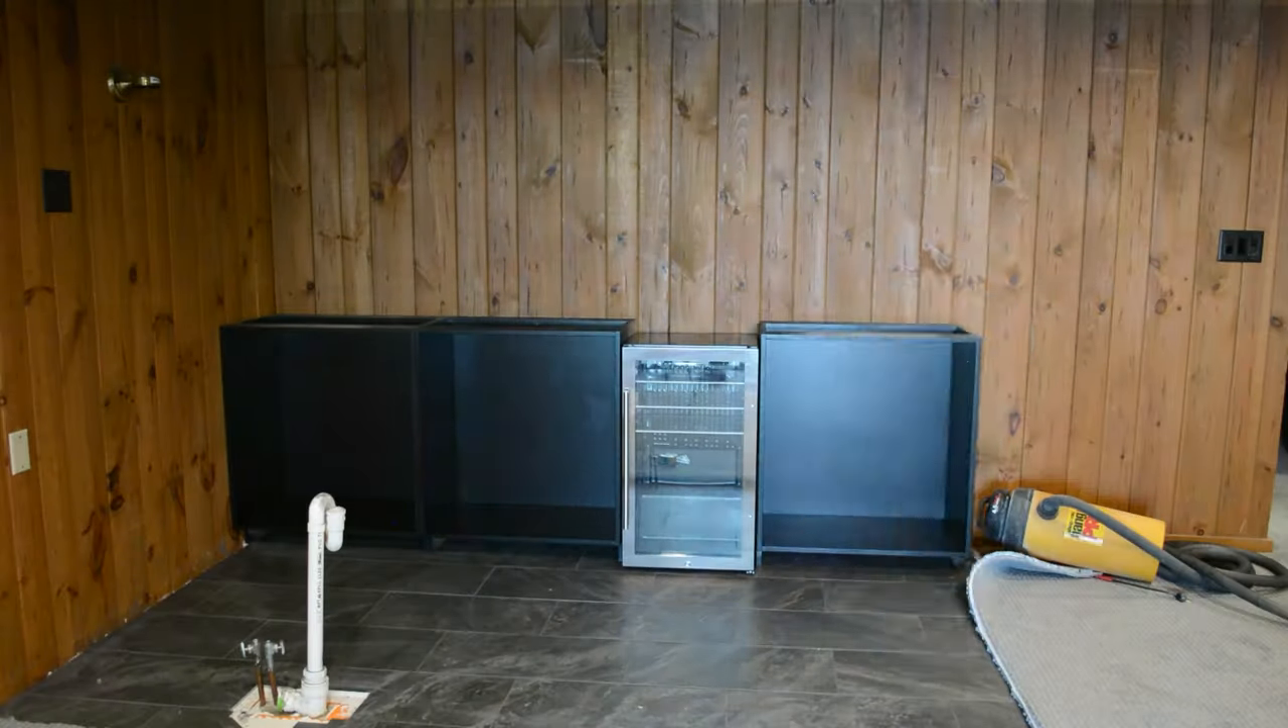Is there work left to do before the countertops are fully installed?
Yes.